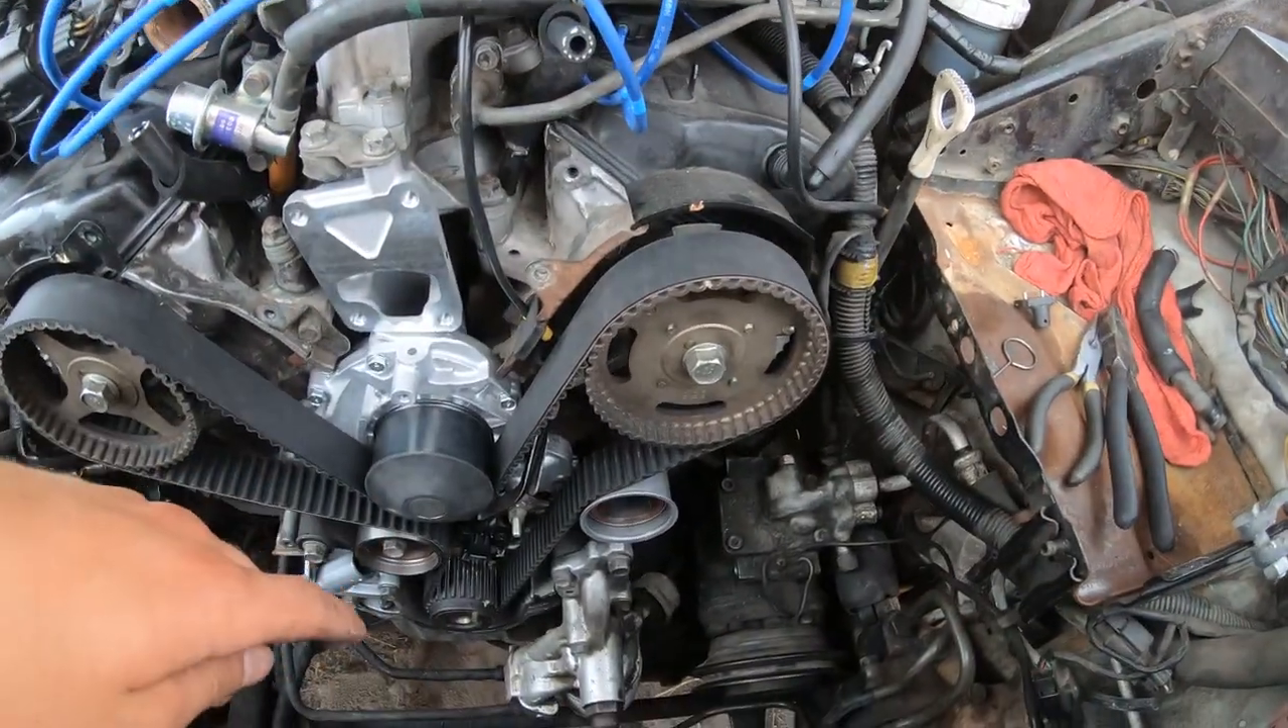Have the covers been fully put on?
No.